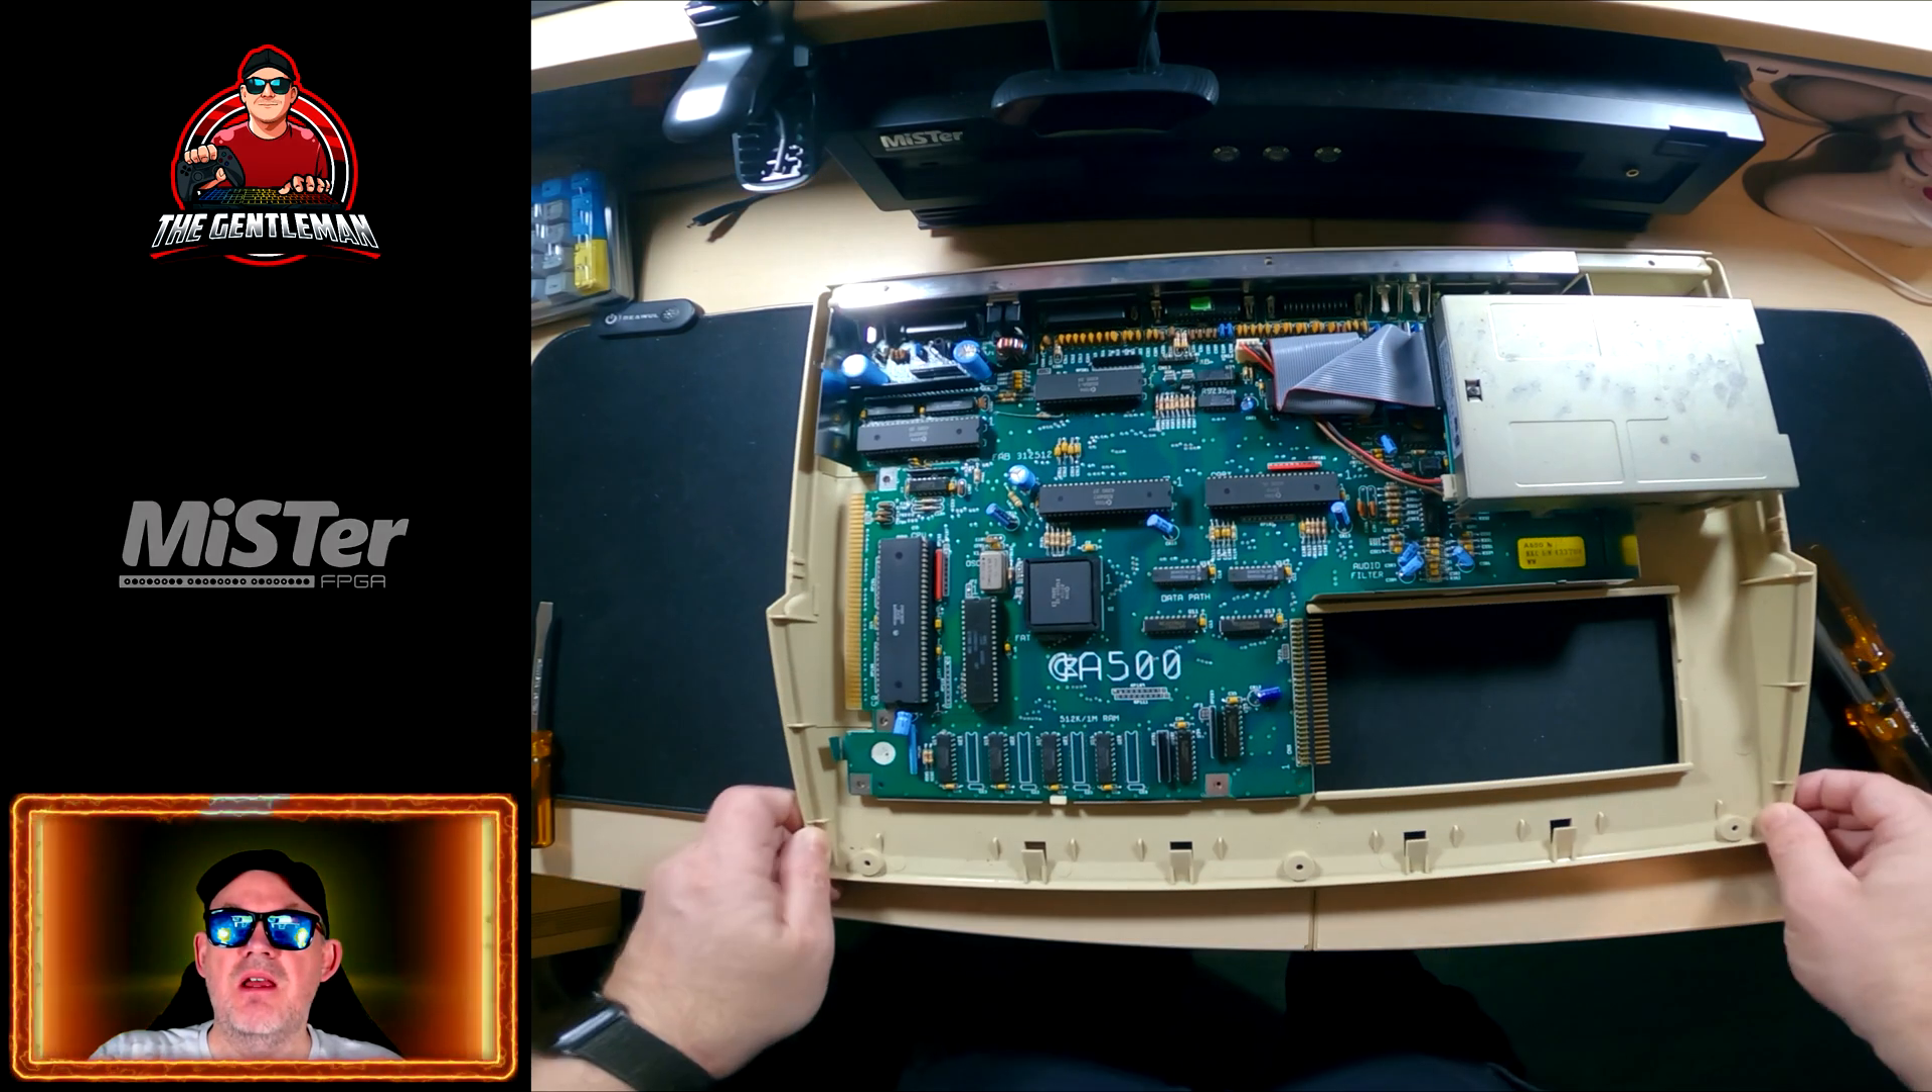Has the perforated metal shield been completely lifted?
Yes.